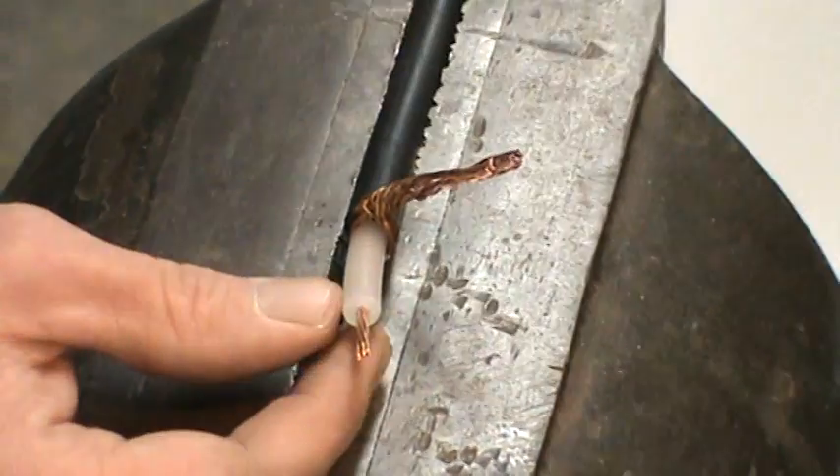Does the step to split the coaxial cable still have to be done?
No.